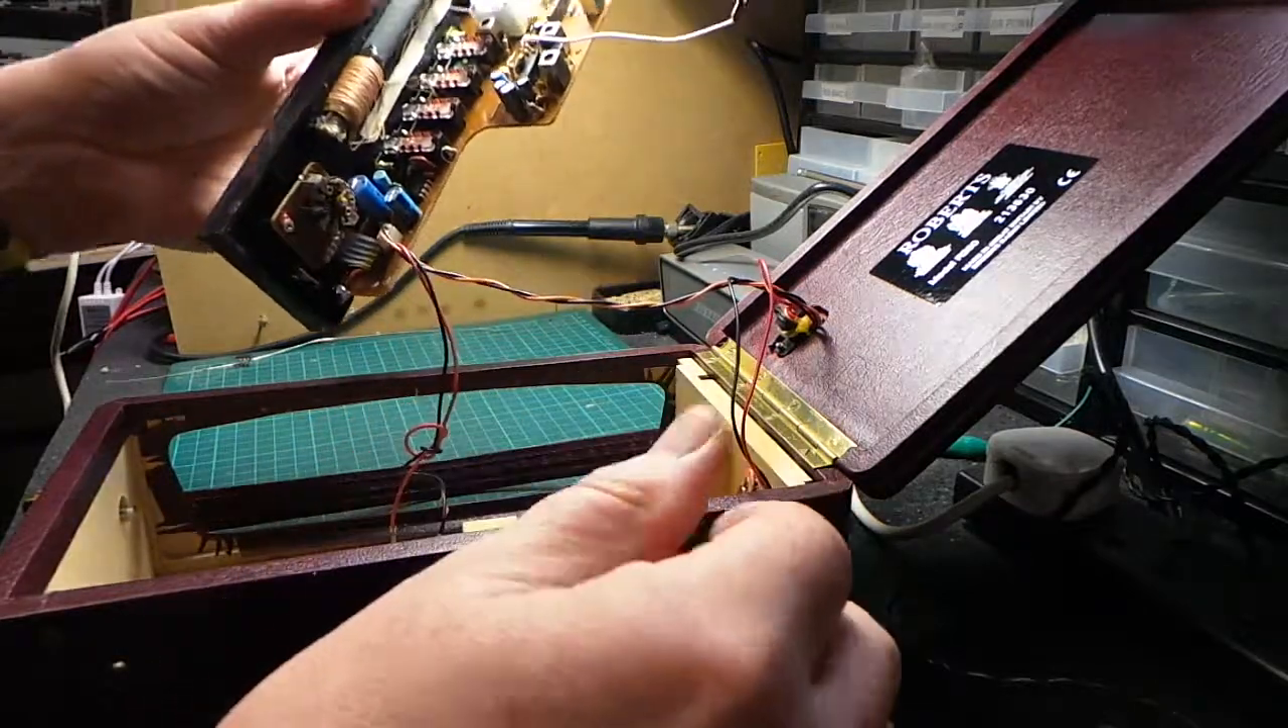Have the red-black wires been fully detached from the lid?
No.